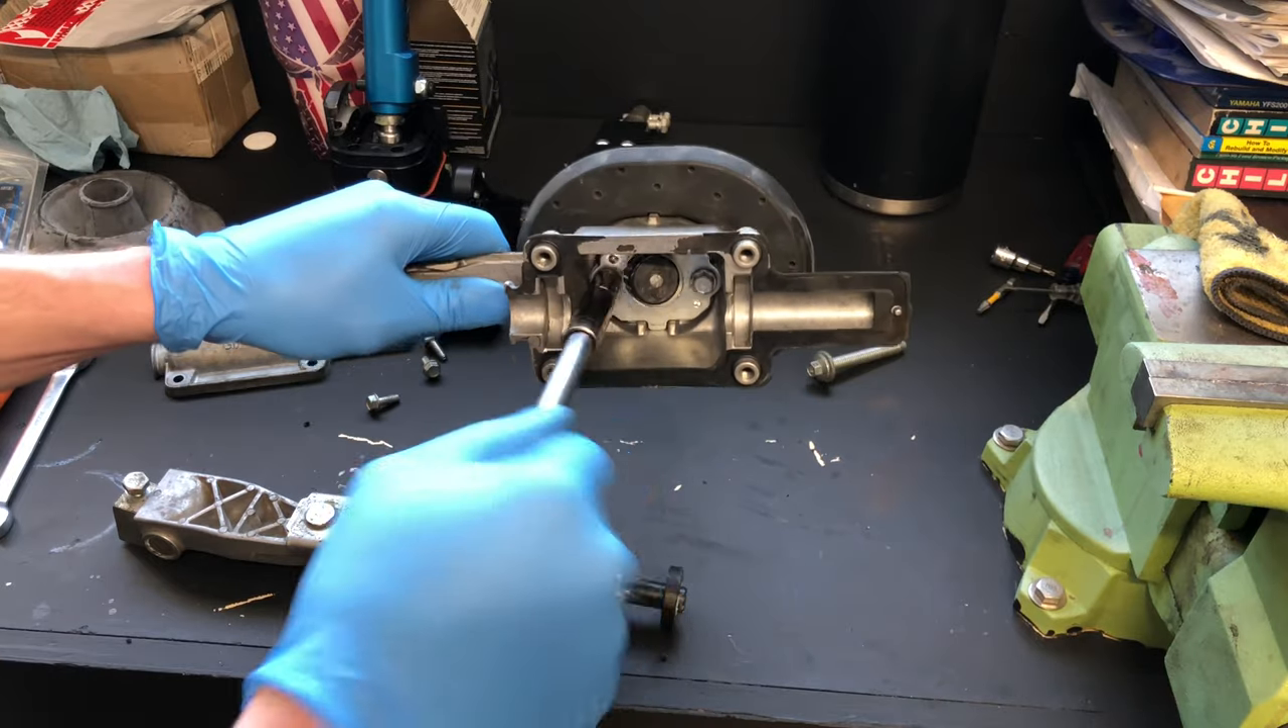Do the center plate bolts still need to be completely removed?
Yes.